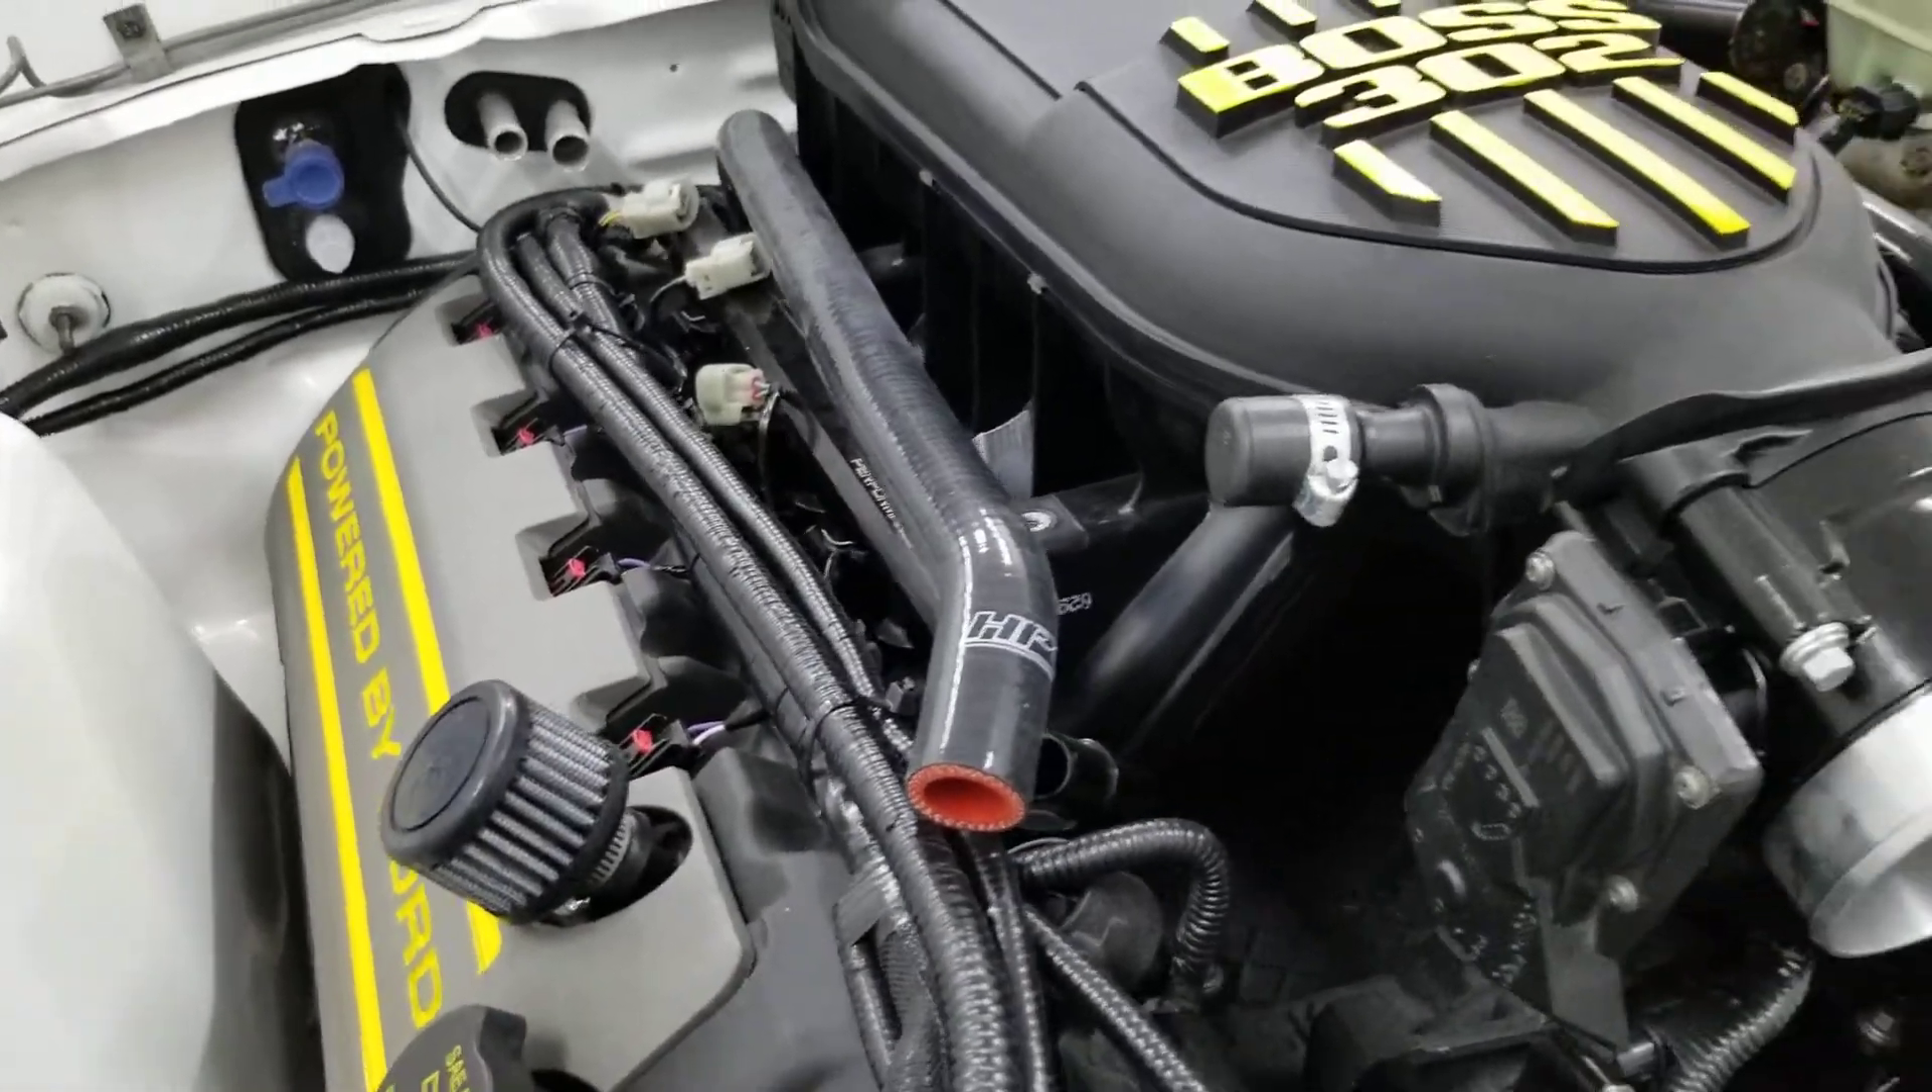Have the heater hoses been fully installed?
No.